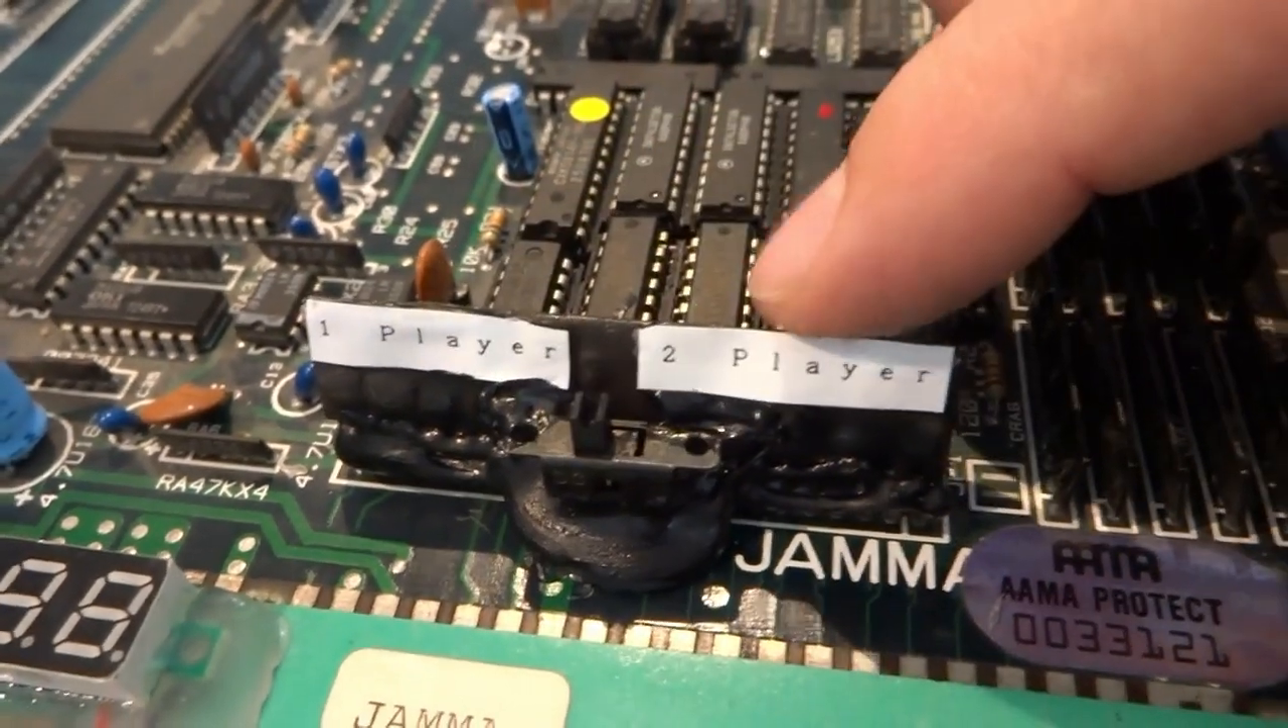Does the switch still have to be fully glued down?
No.